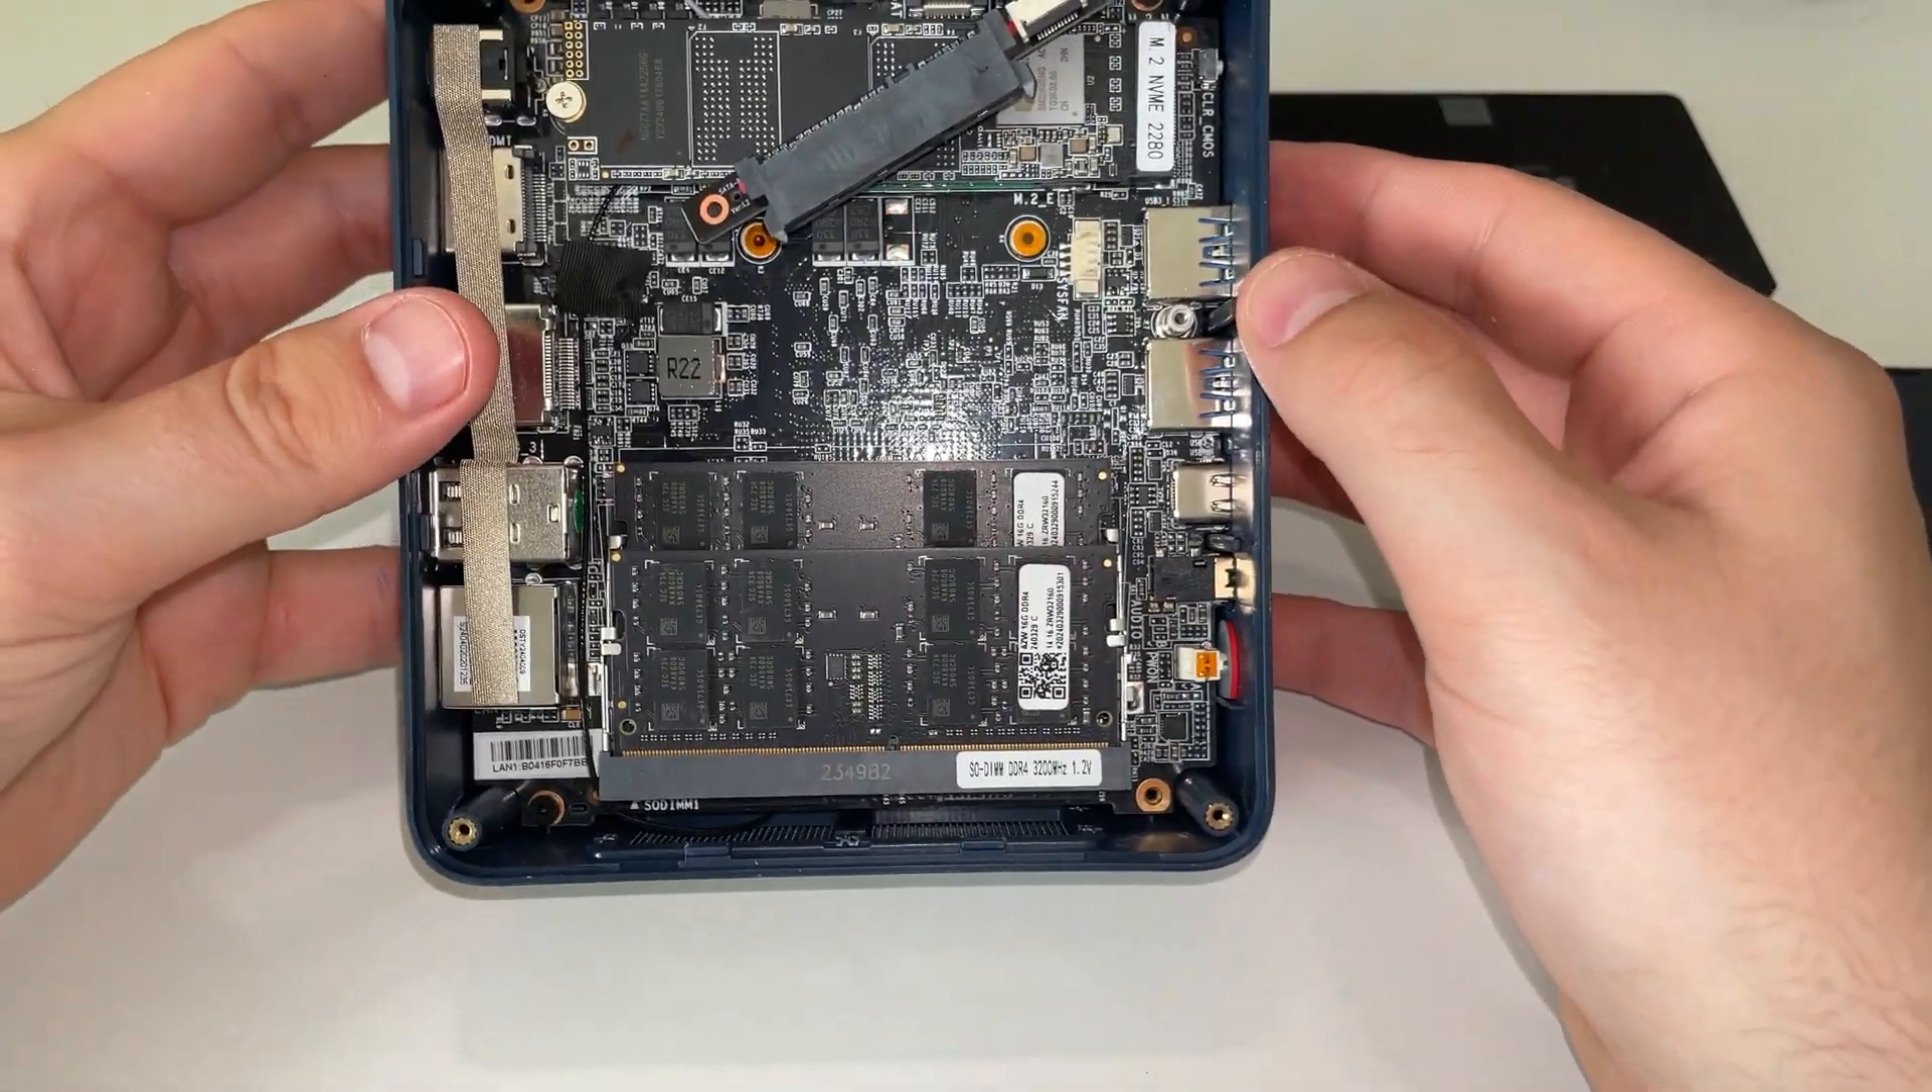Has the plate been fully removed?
Yes.